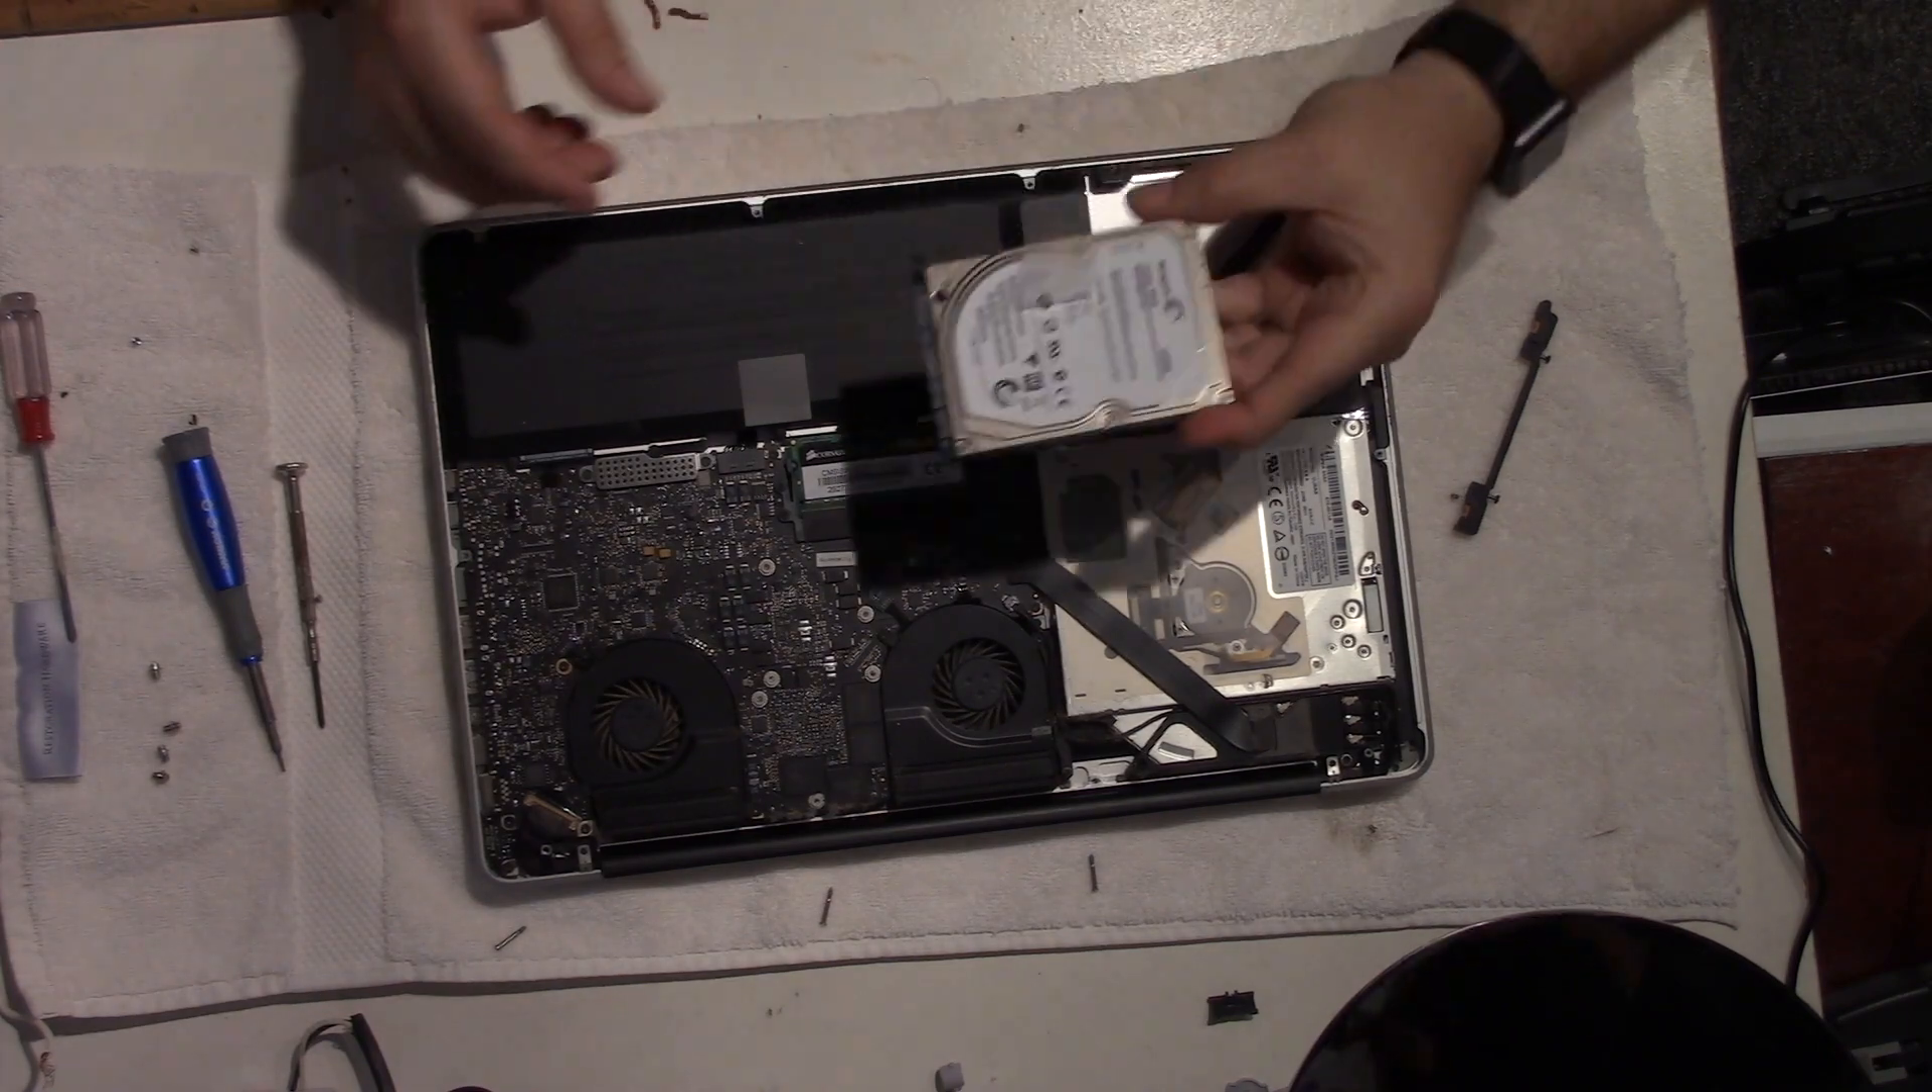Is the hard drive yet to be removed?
No.